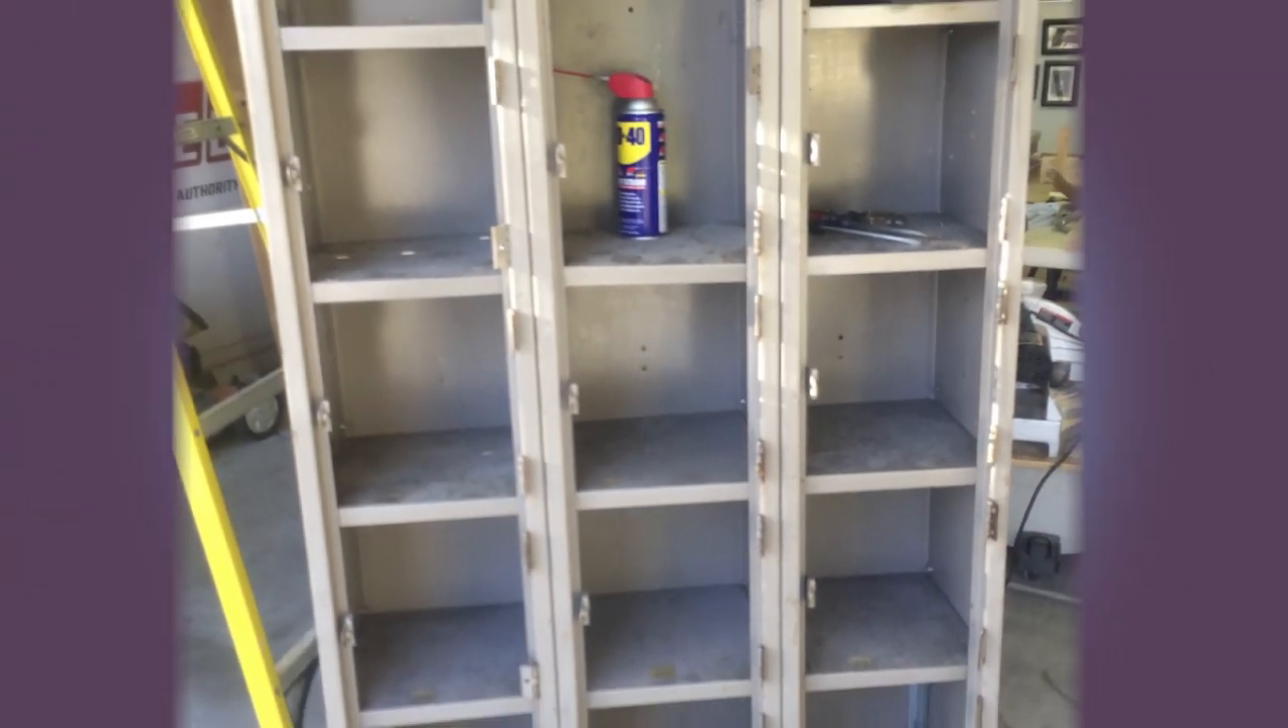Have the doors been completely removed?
Yes.